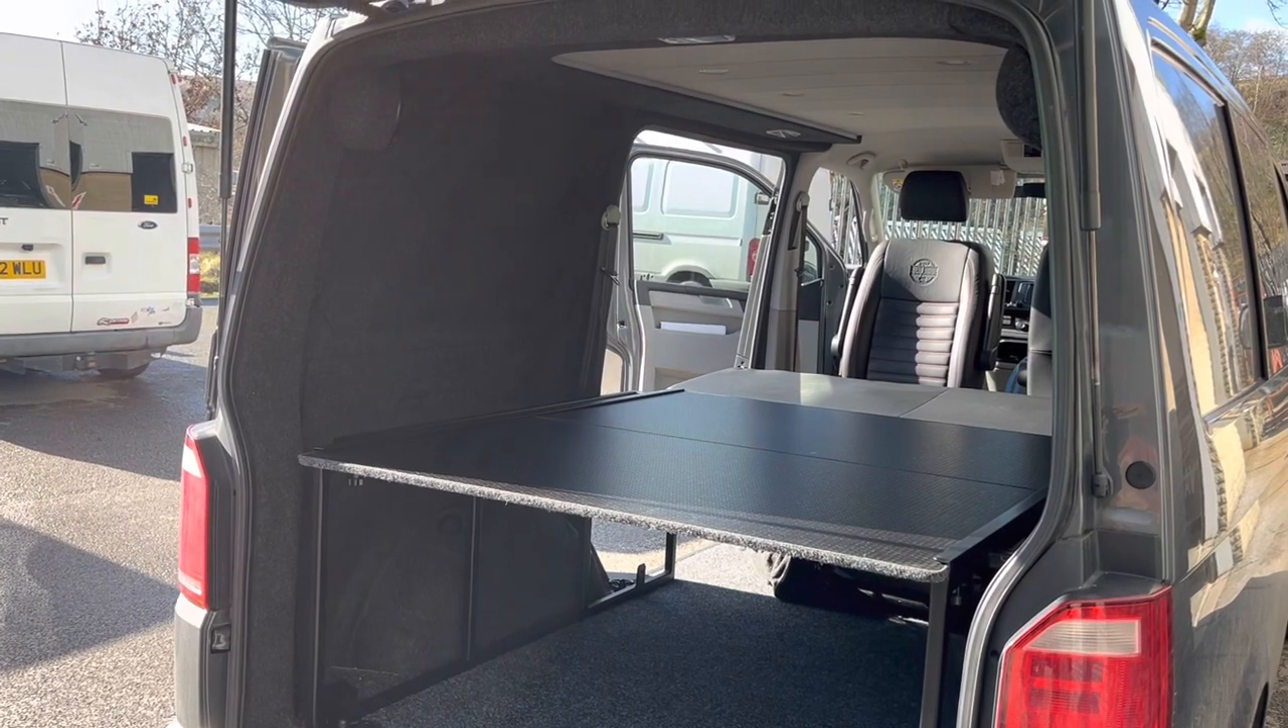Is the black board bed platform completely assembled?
Yes.